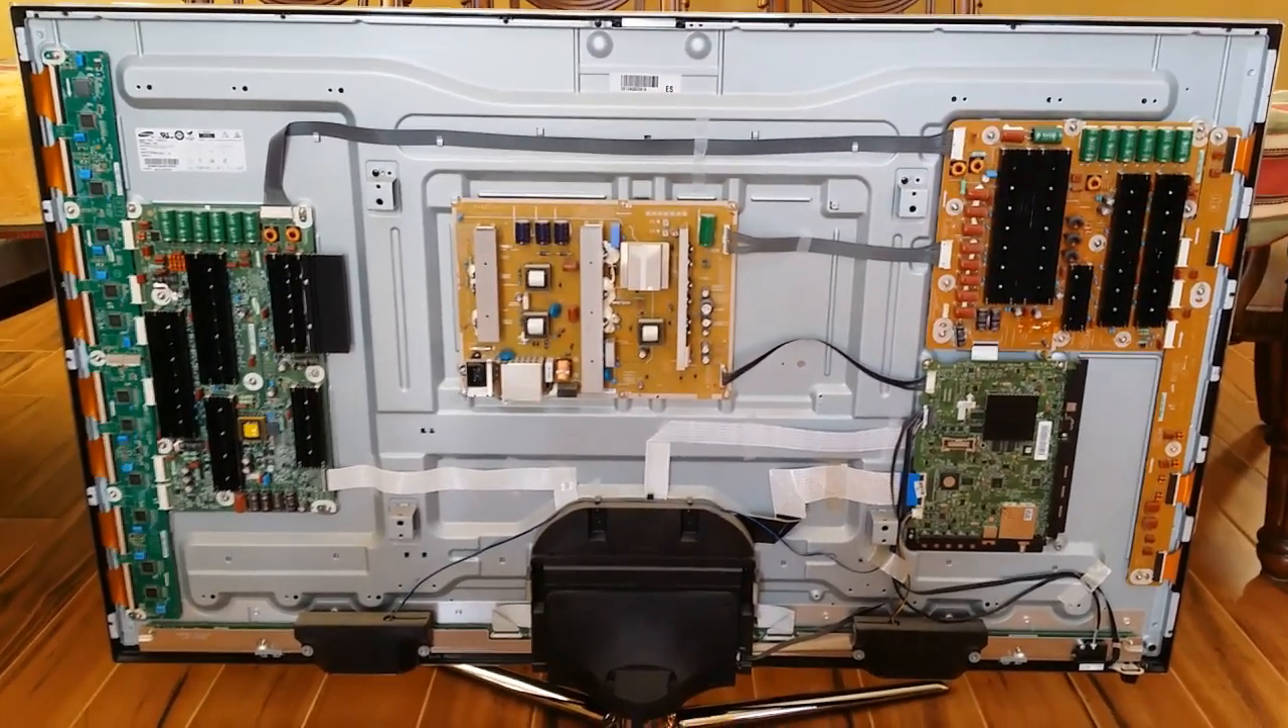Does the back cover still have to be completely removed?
No.